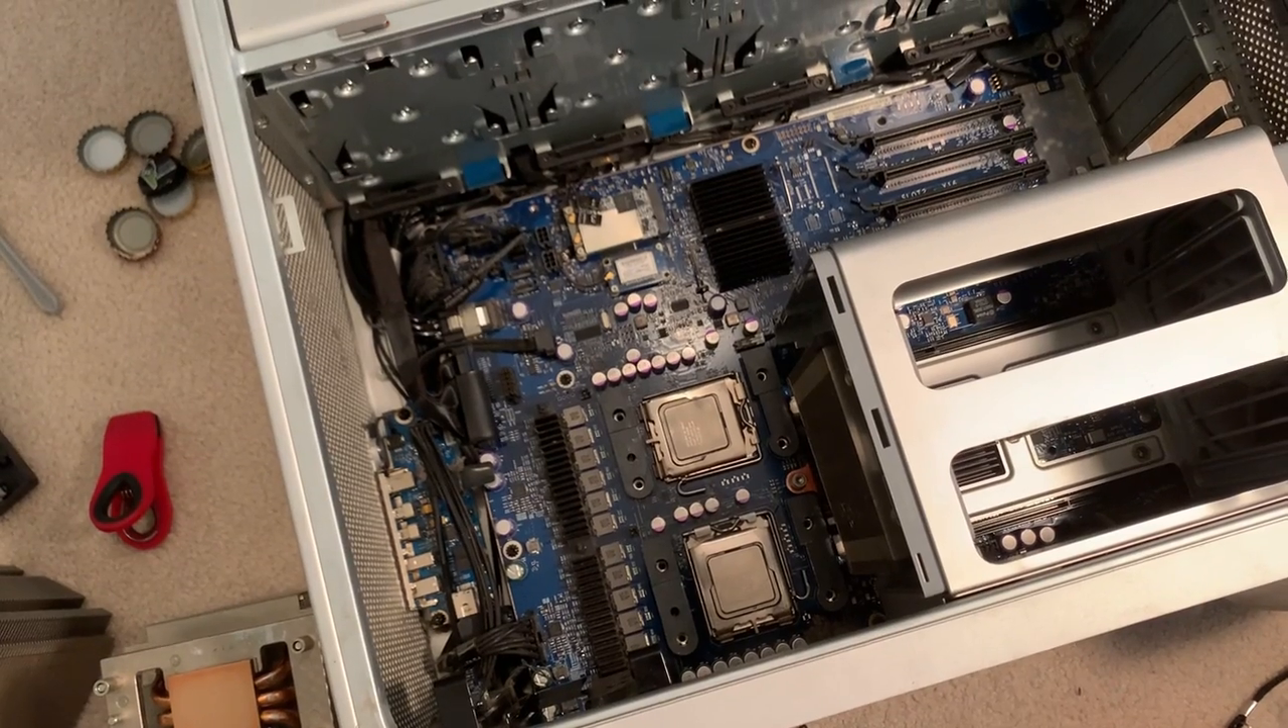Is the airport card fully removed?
No.